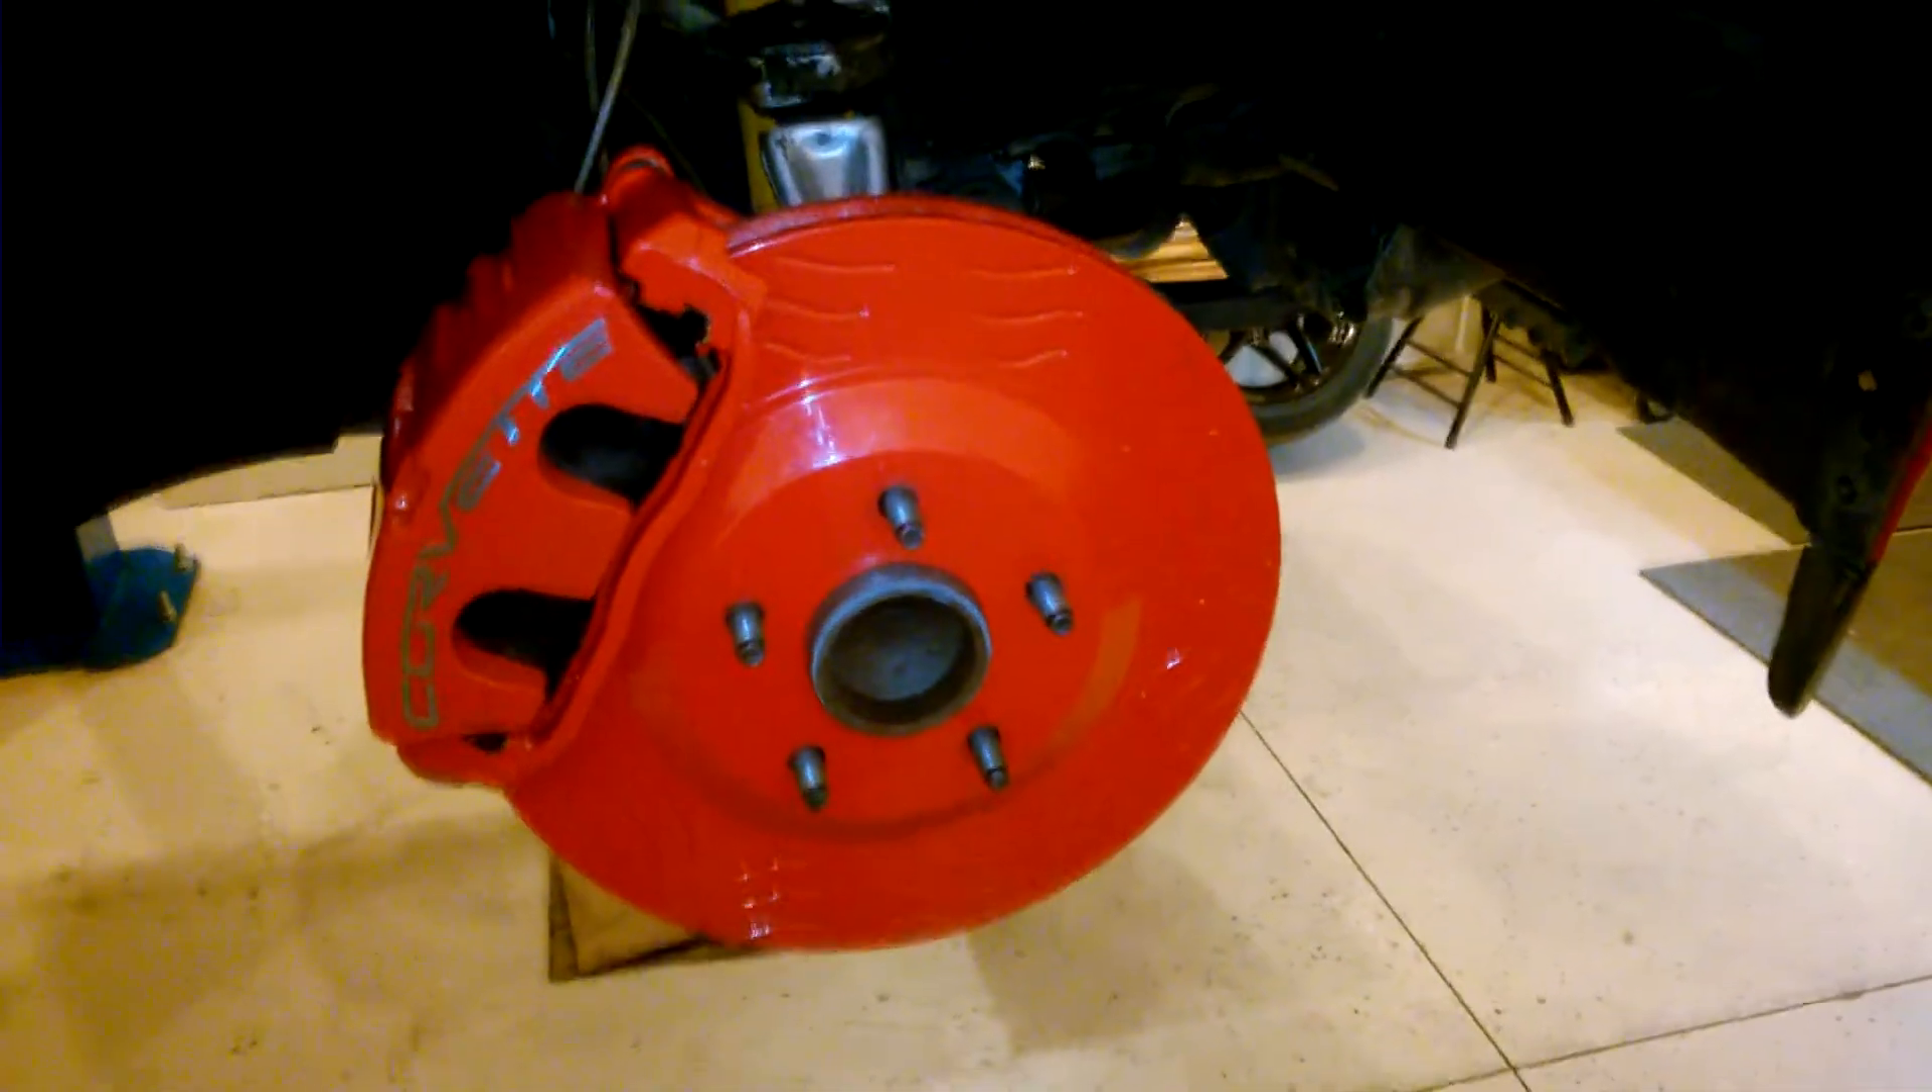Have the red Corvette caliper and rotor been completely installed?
Yes.